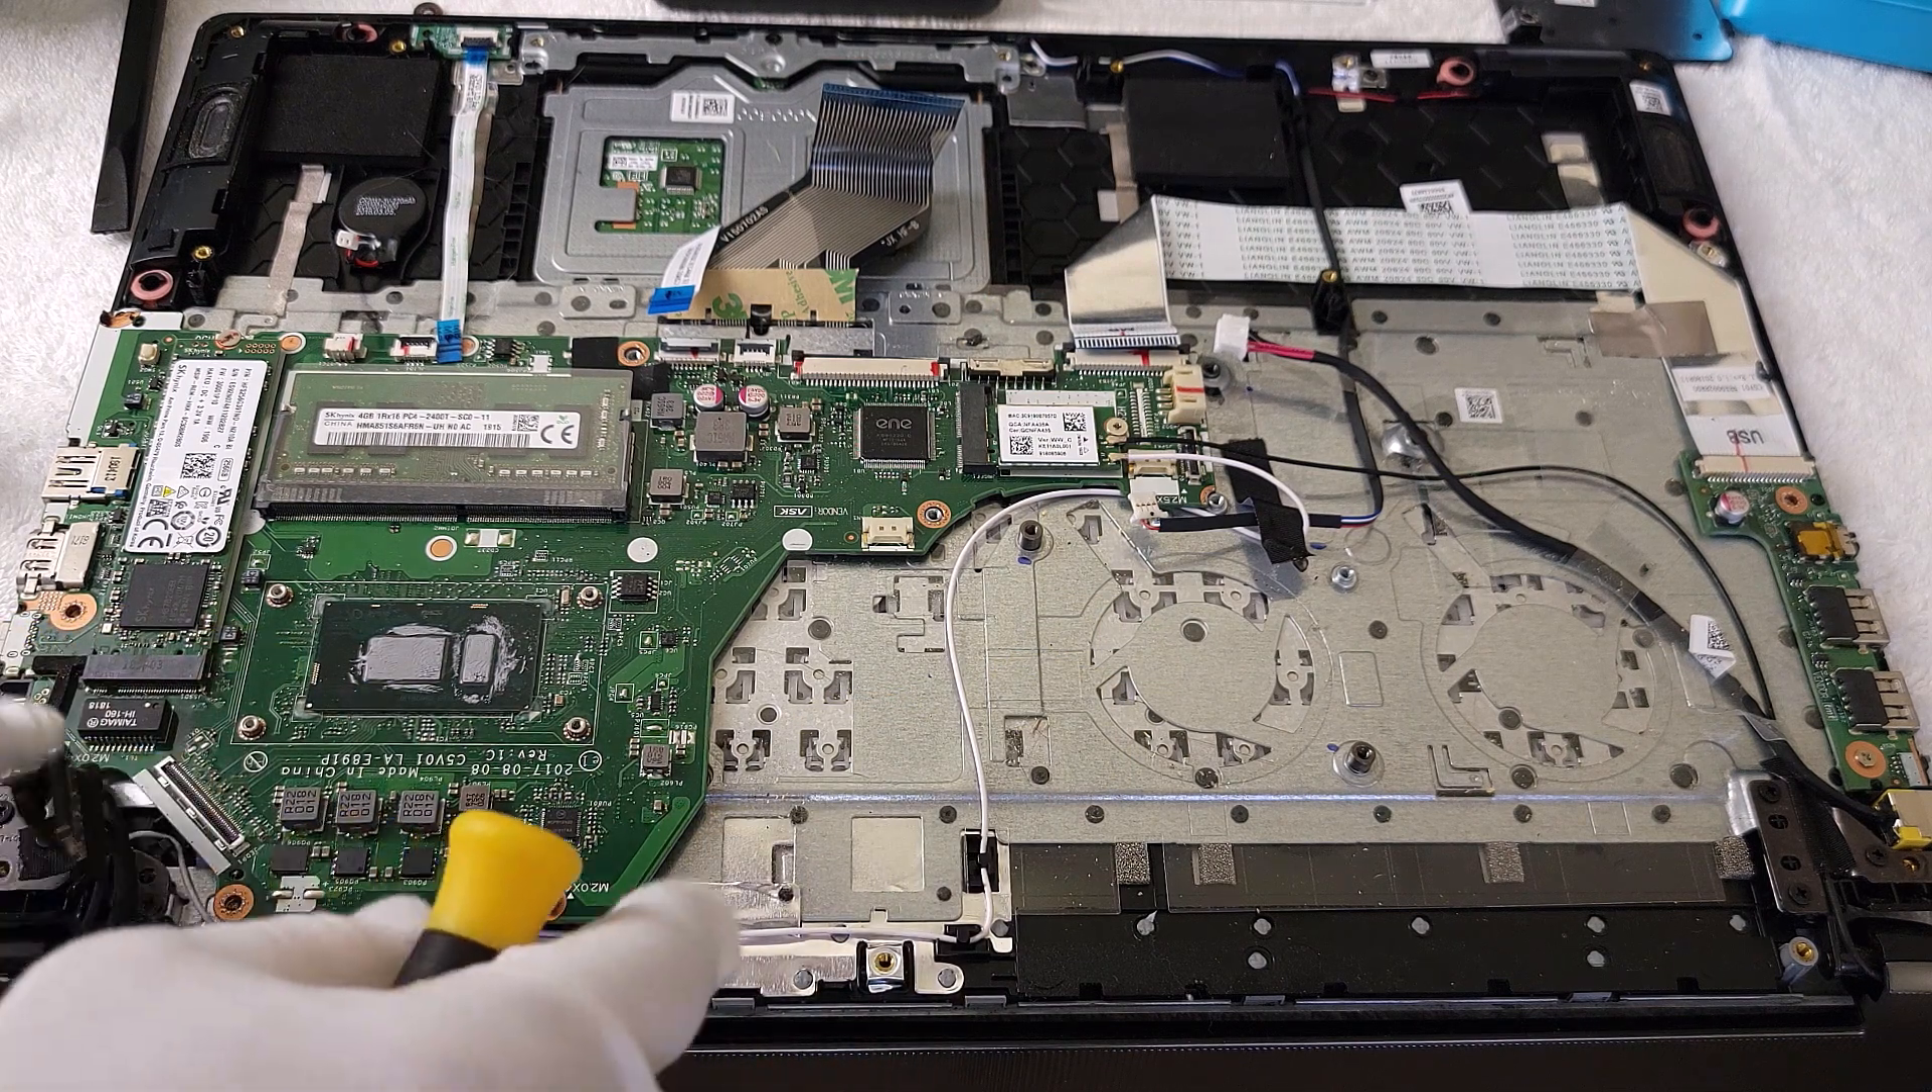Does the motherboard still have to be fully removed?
Yes.